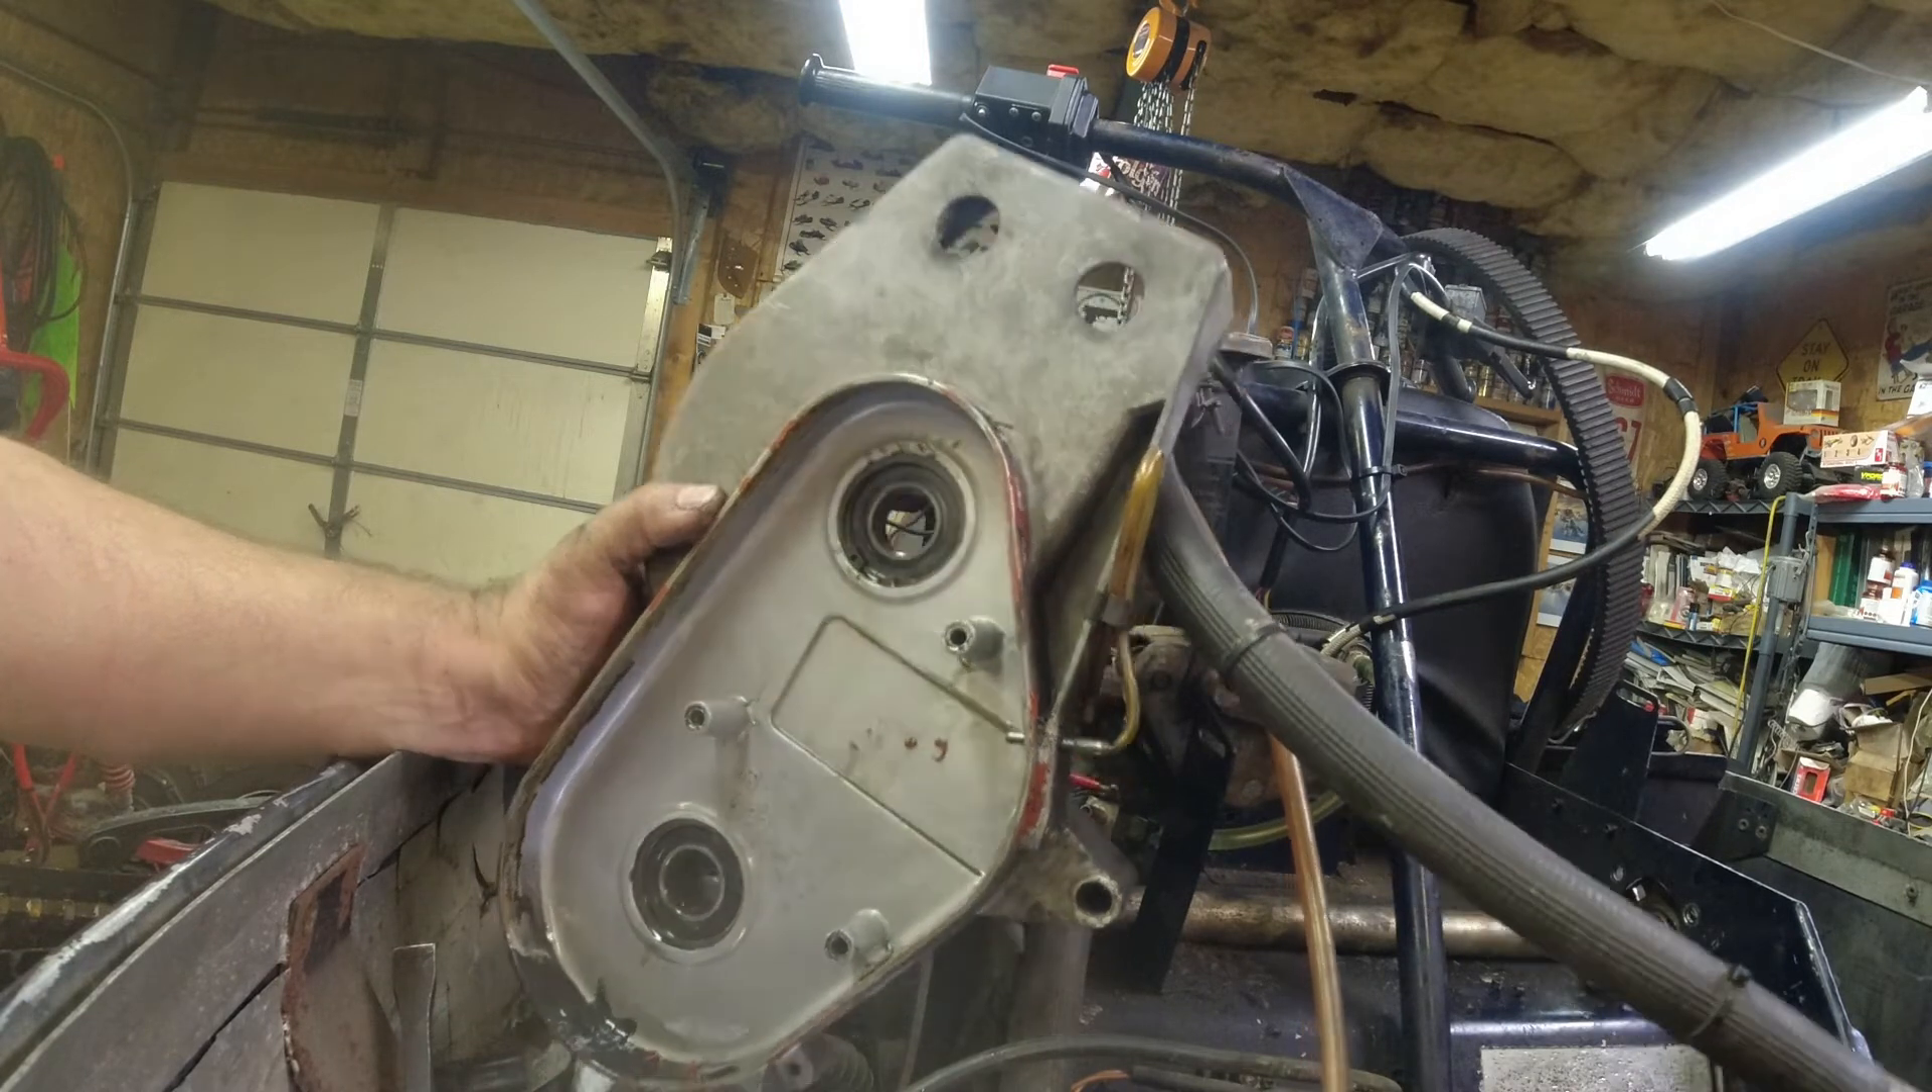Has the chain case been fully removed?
Yes.